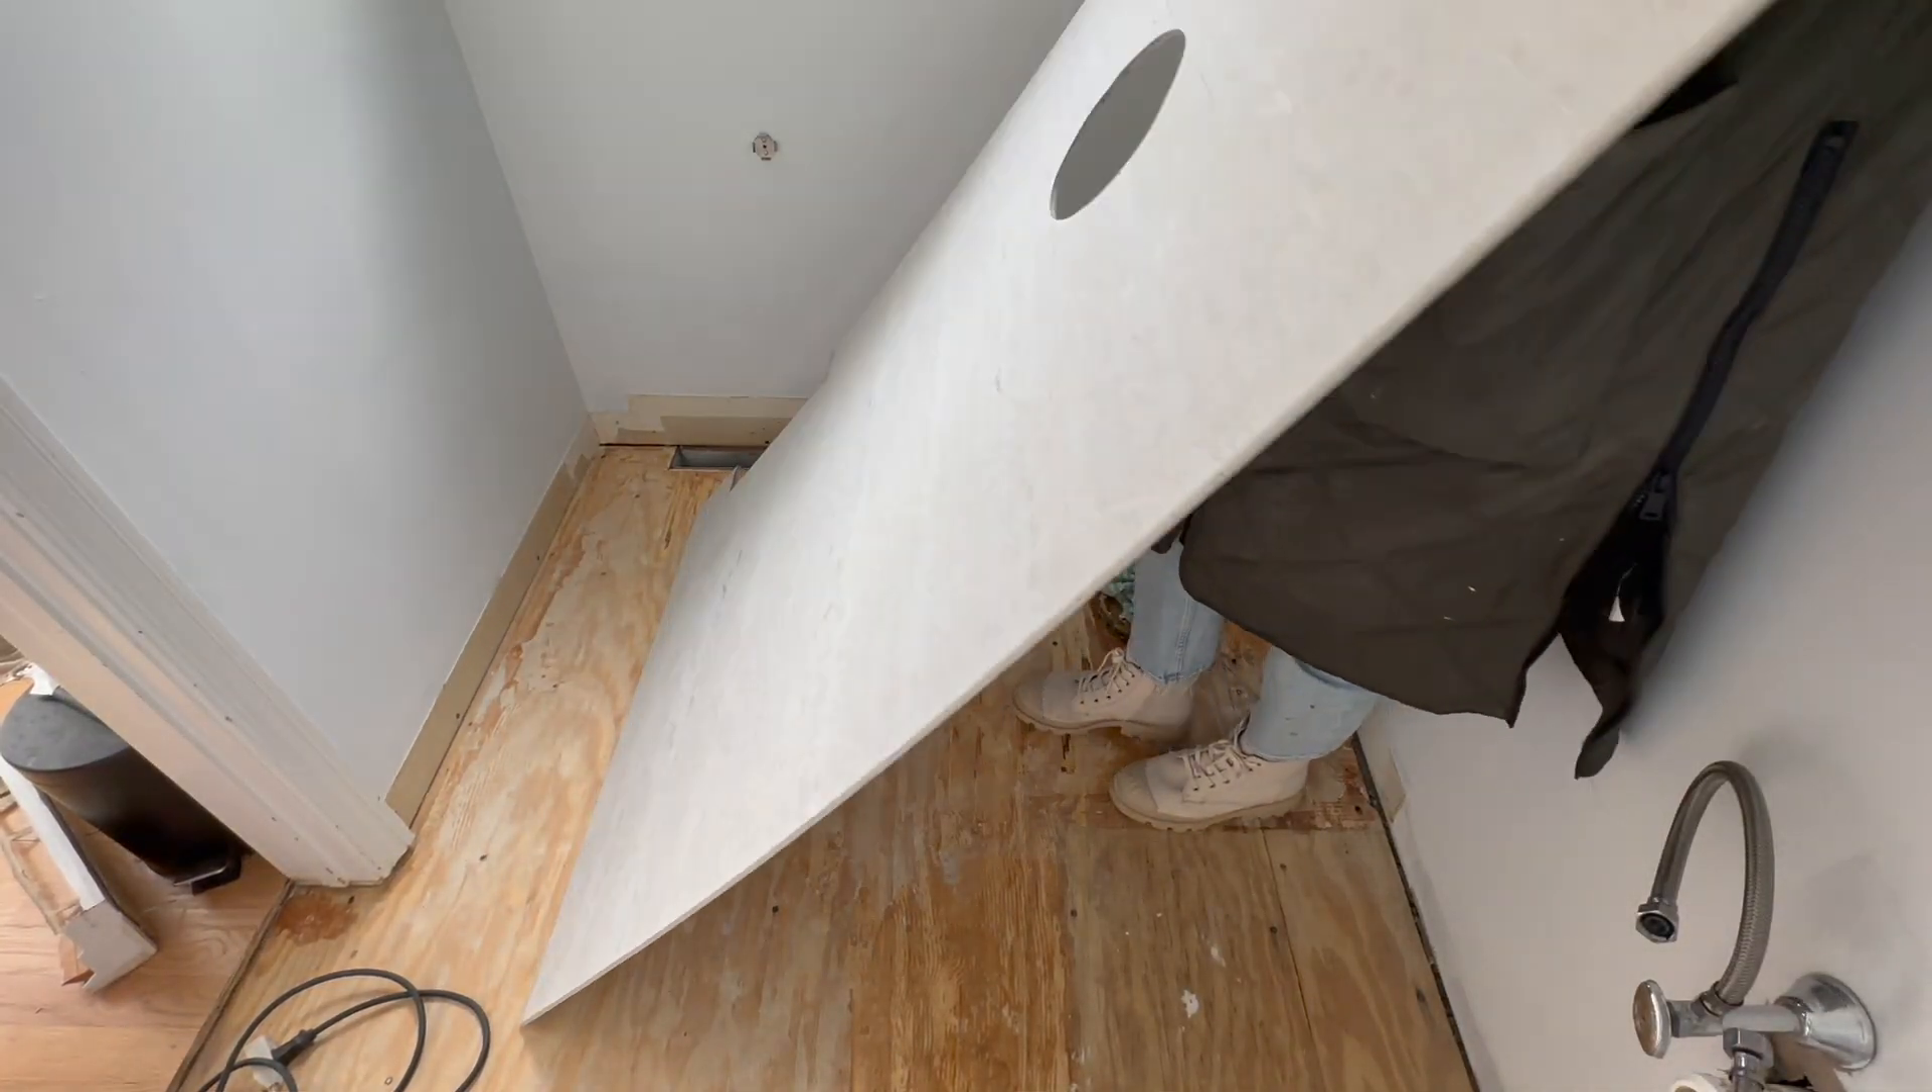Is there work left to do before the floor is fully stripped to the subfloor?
No.